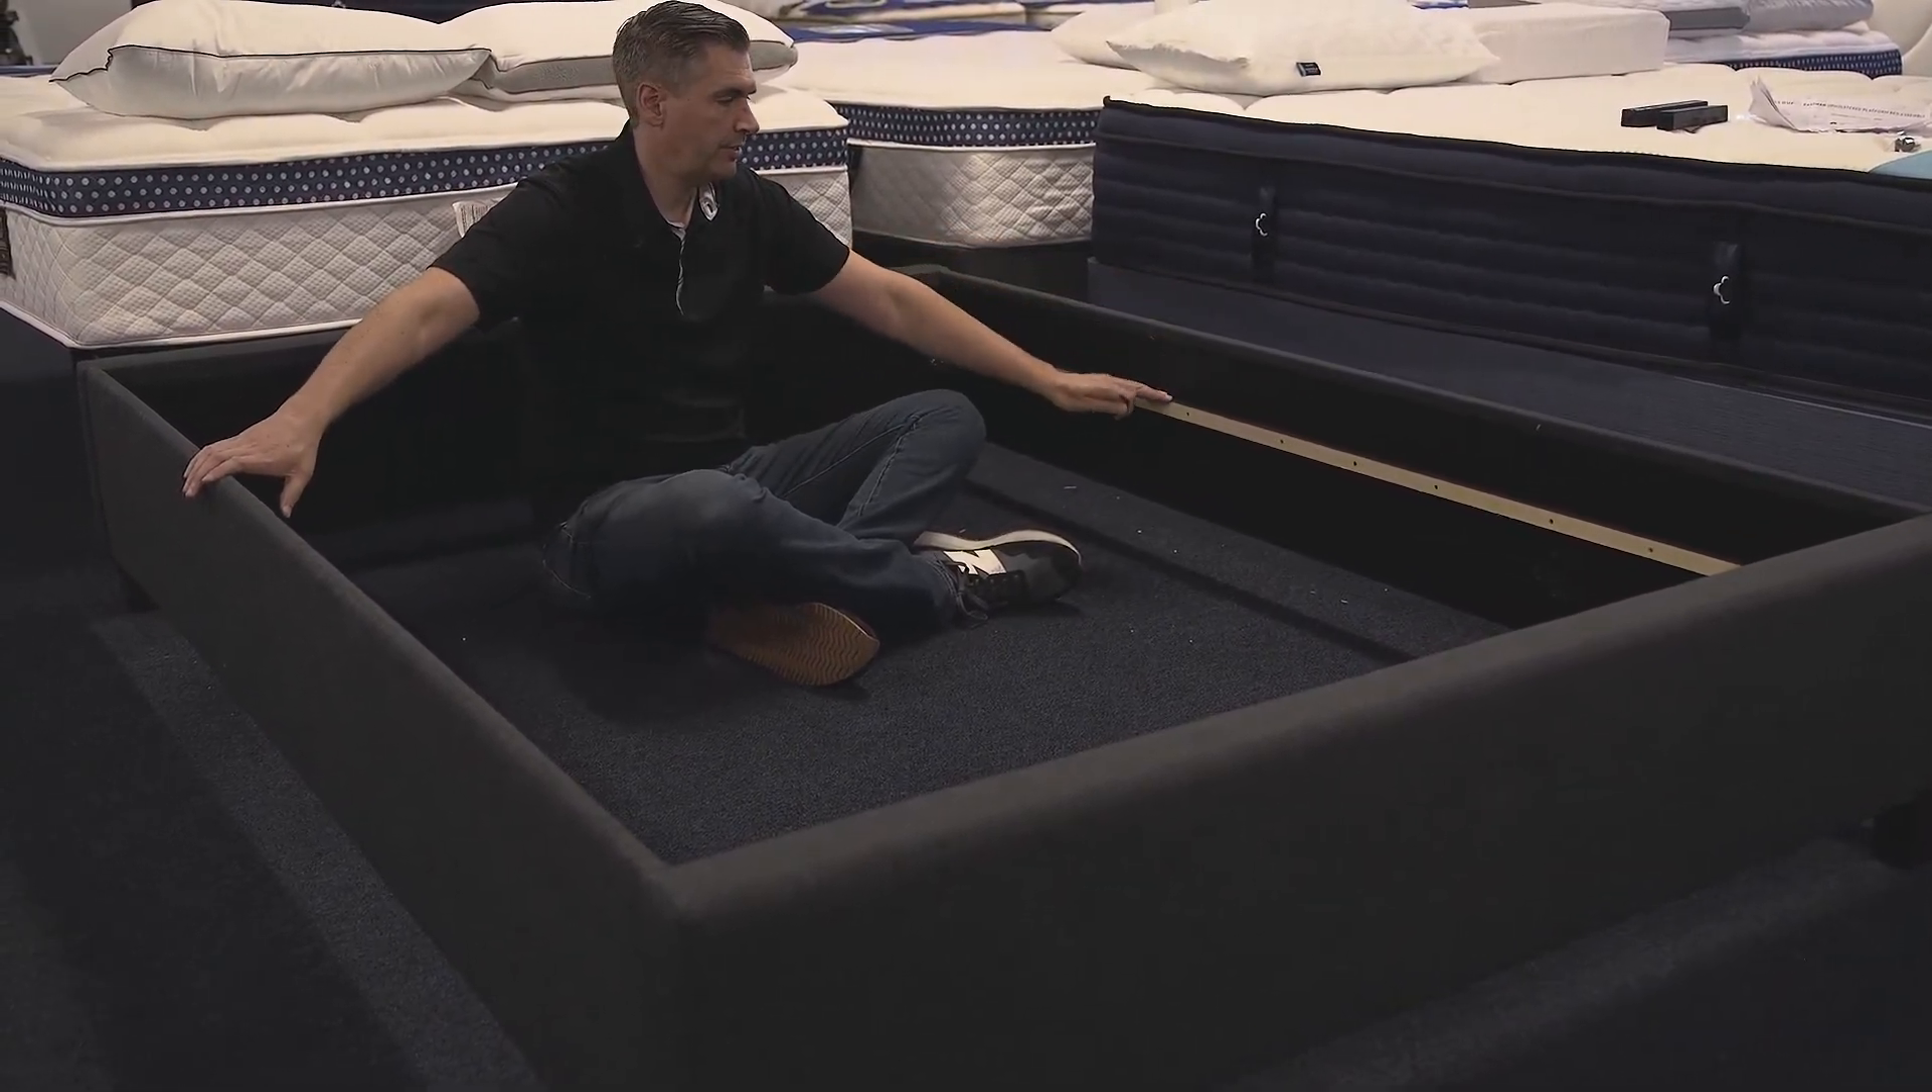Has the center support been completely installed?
No.